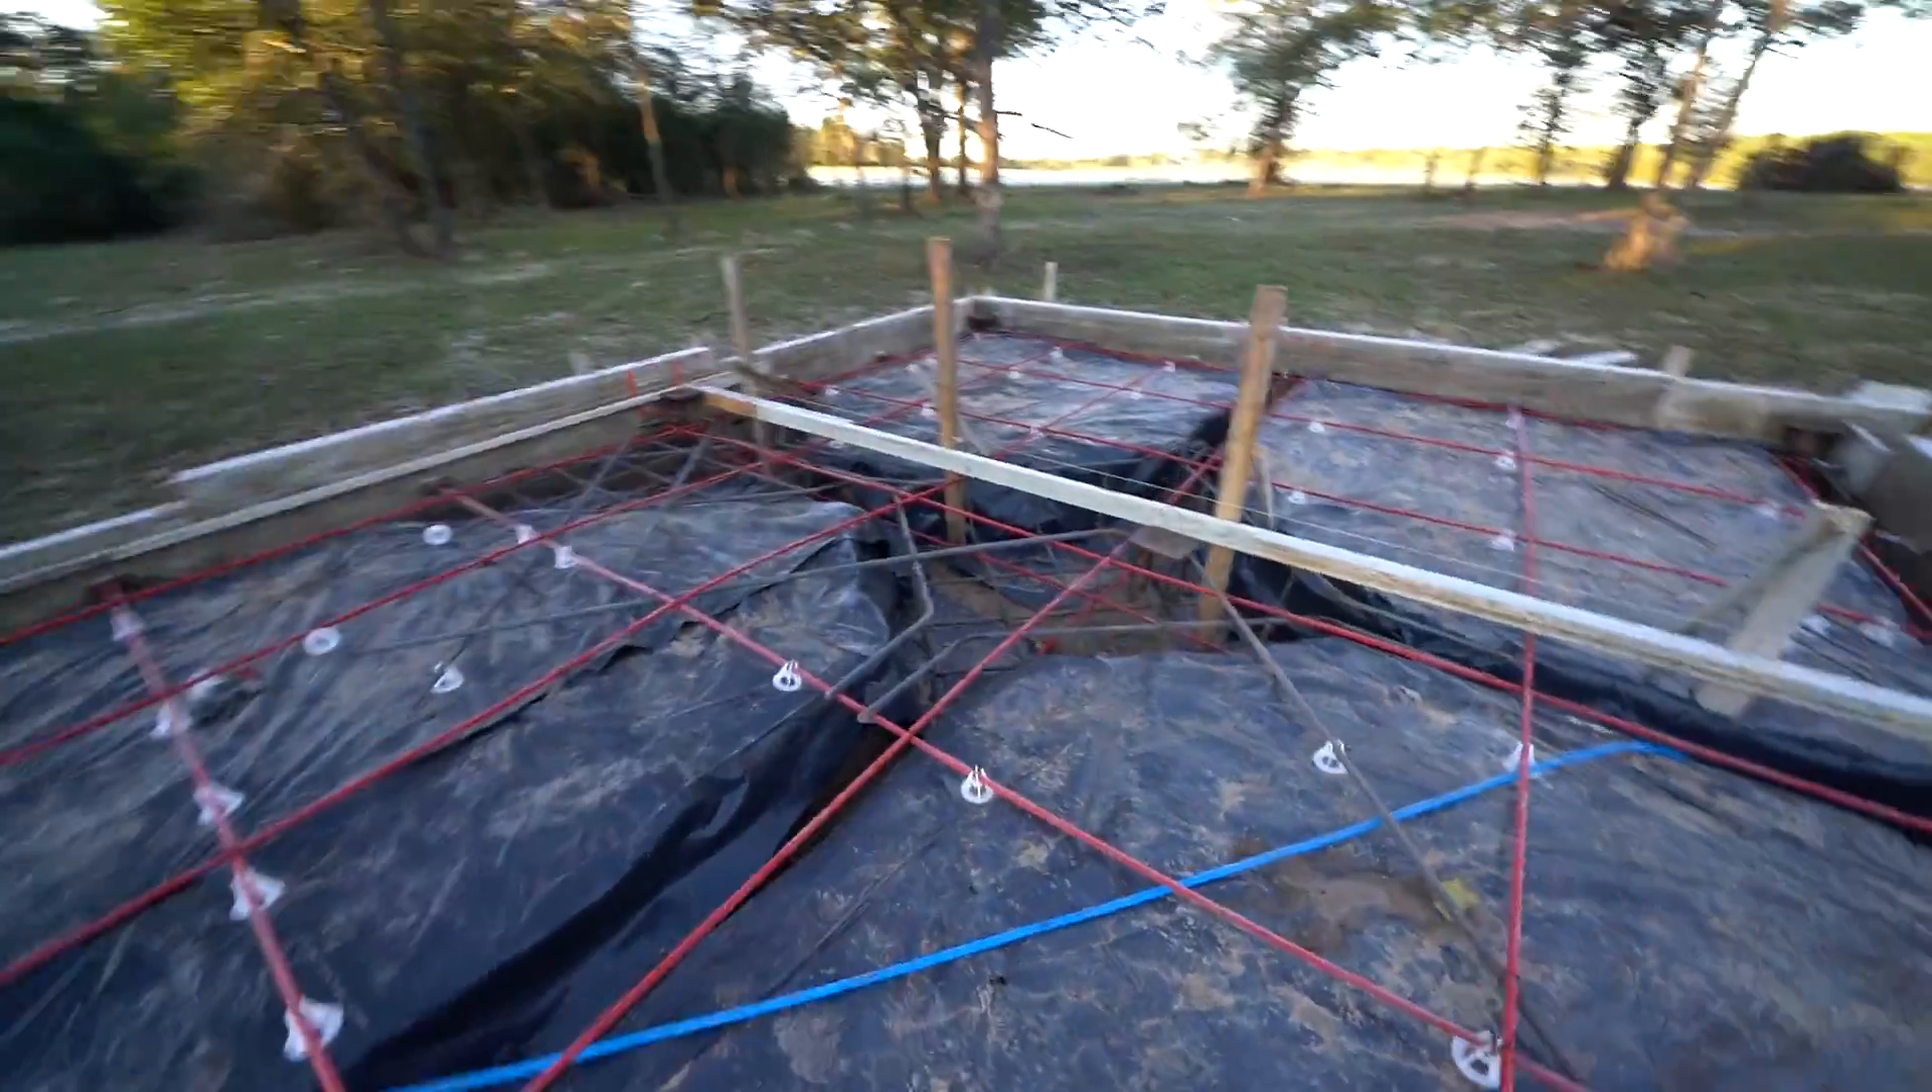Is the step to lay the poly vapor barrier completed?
Yes.